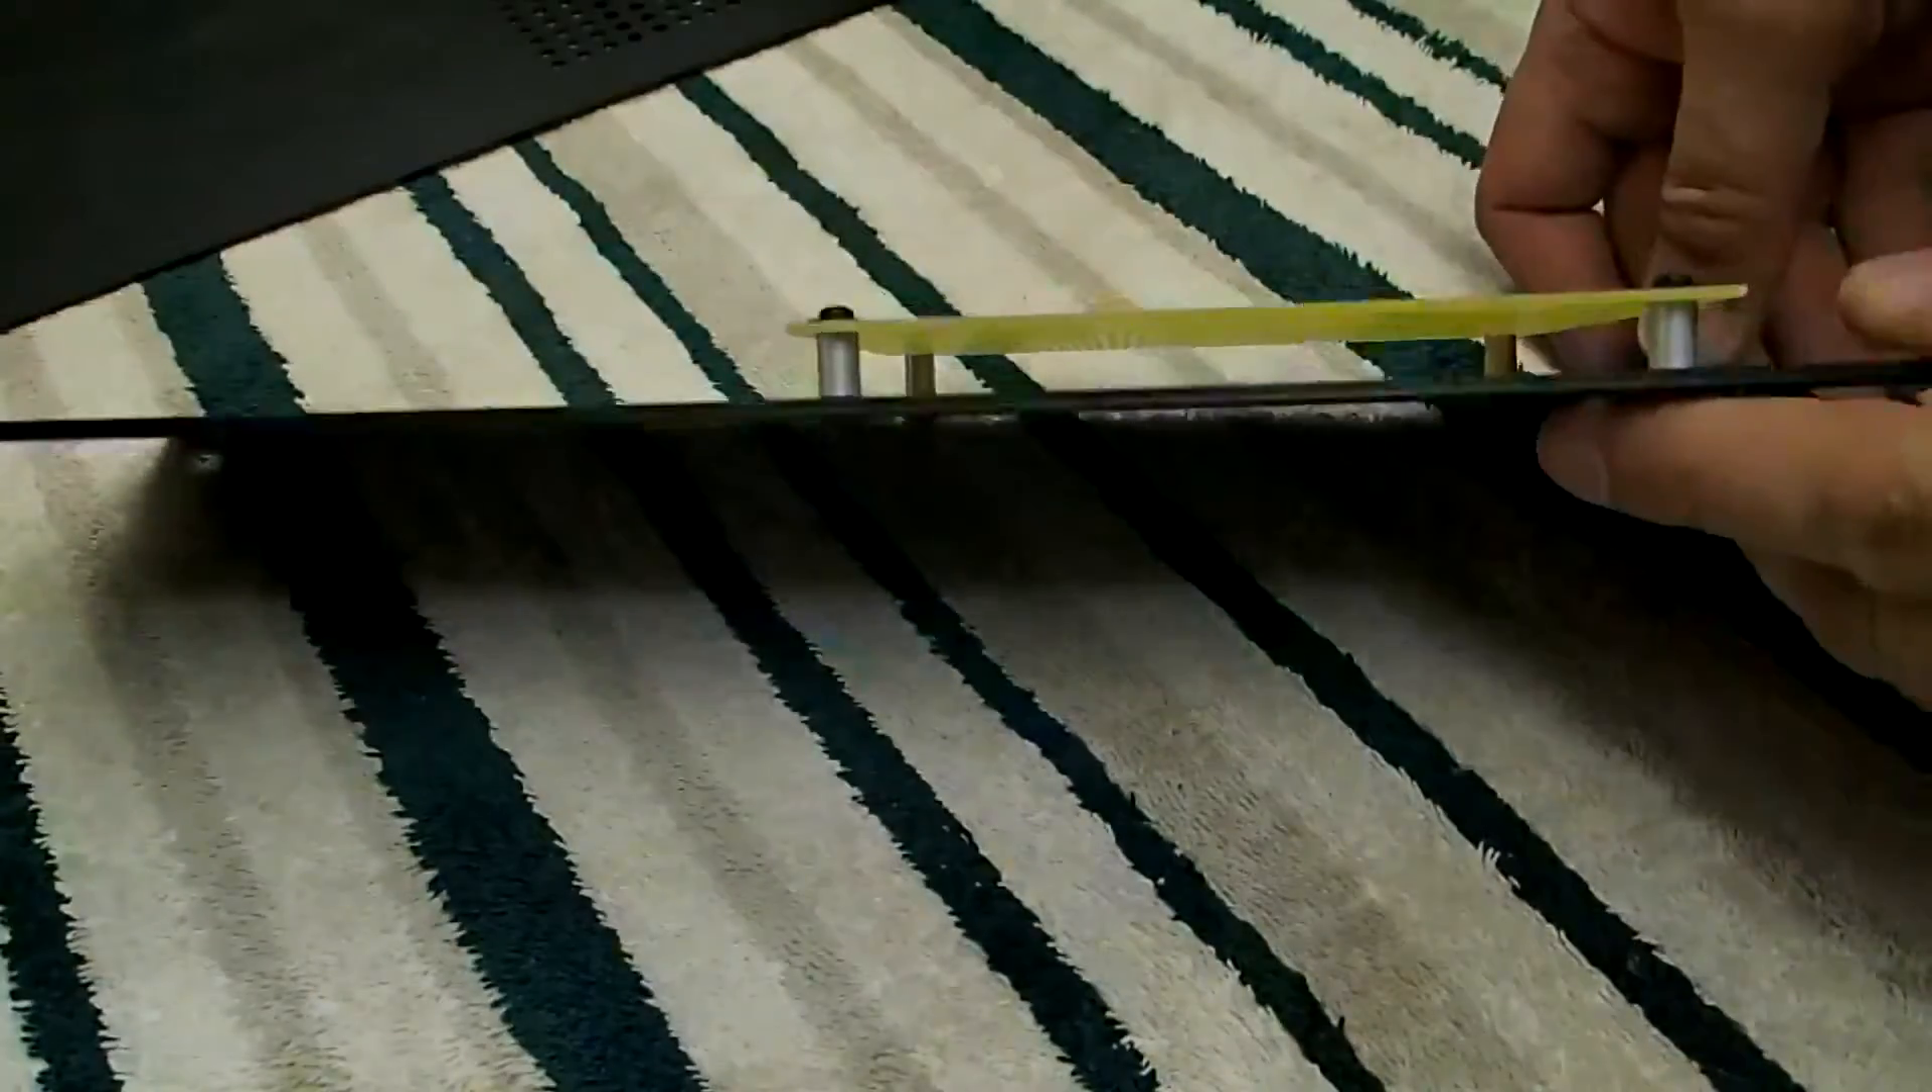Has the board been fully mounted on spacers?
Yes.